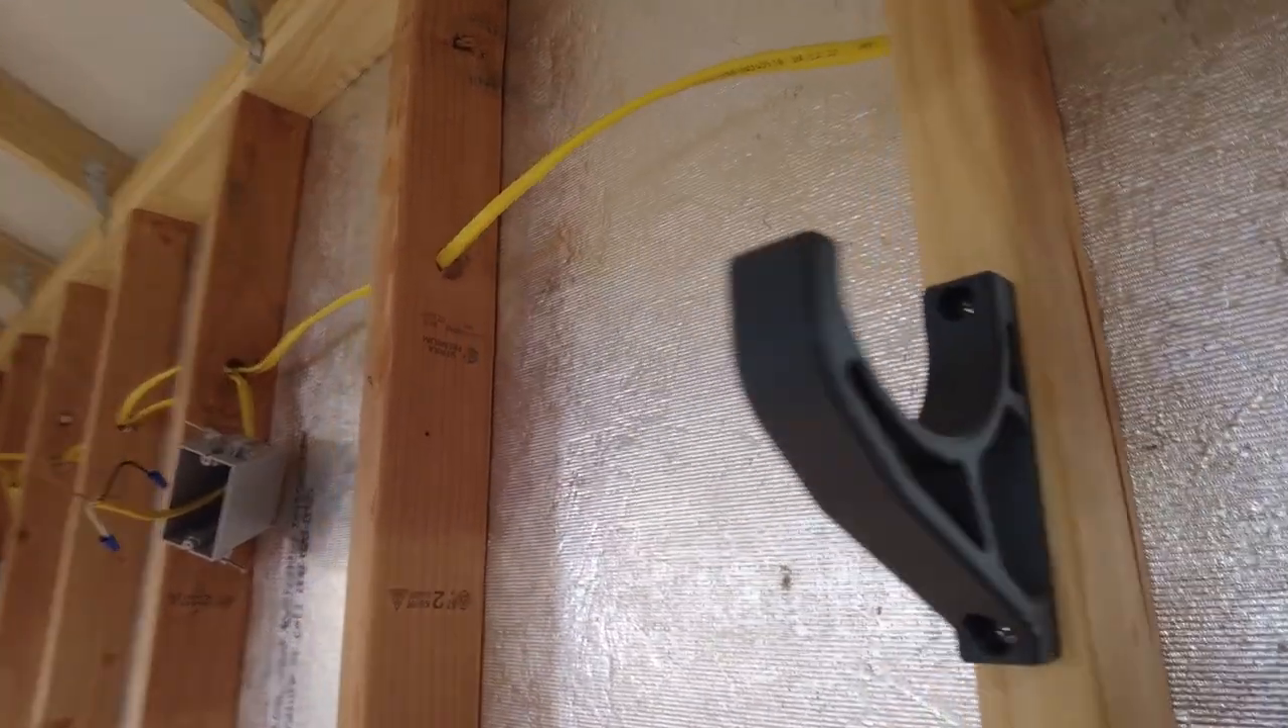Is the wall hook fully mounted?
Yes.